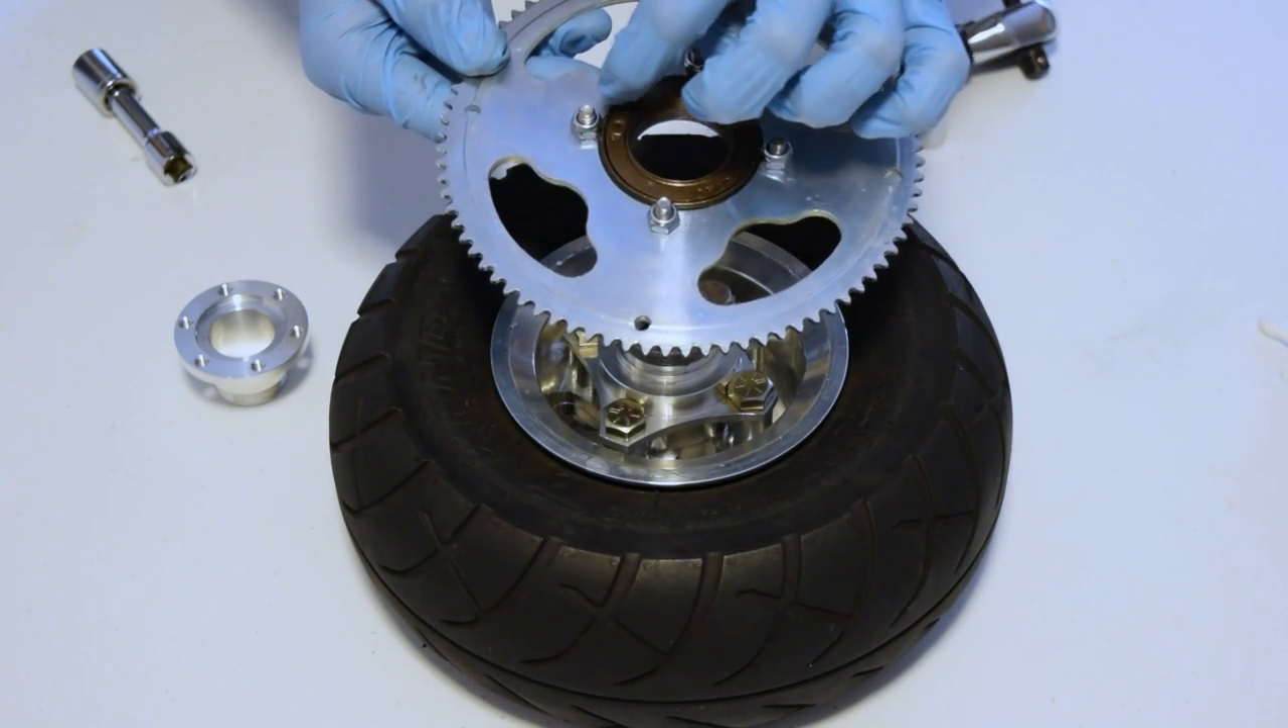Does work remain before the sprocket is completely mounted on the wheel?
Yes.